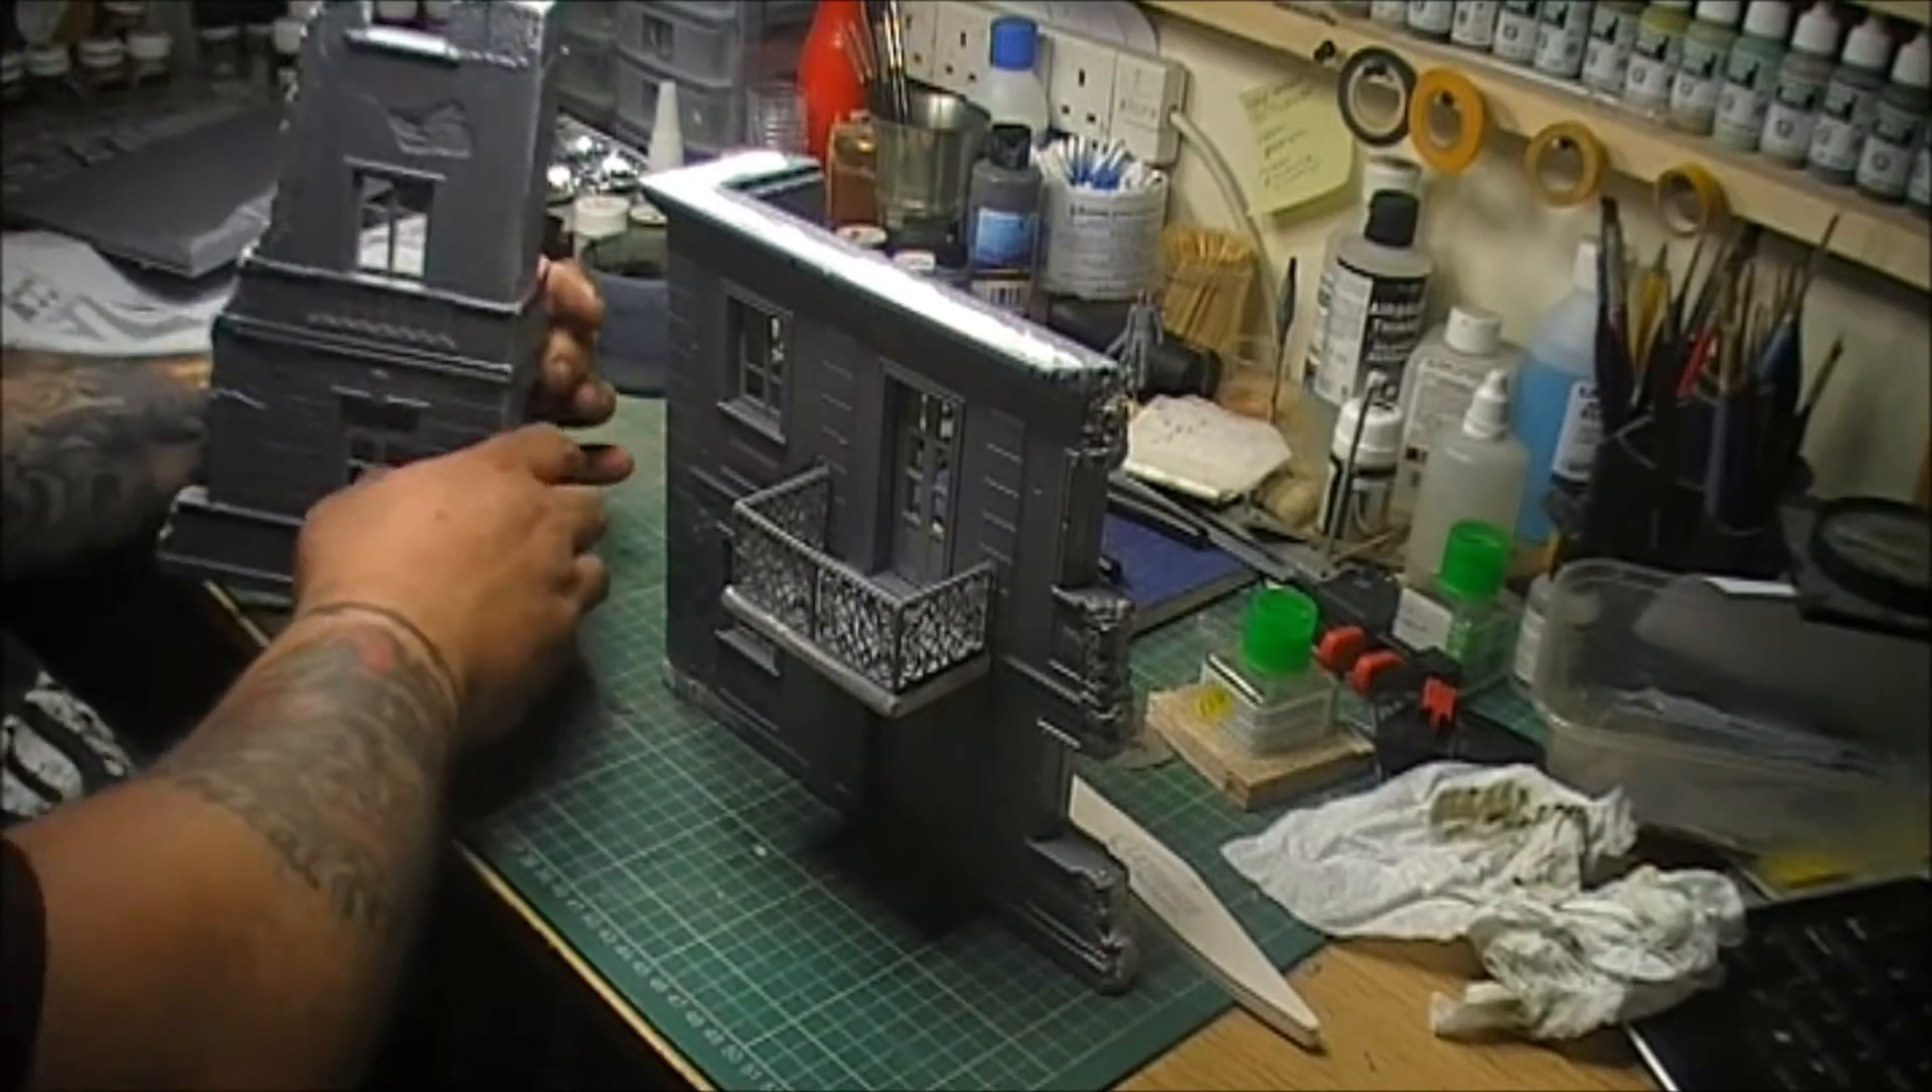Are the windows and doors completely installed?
Yes.